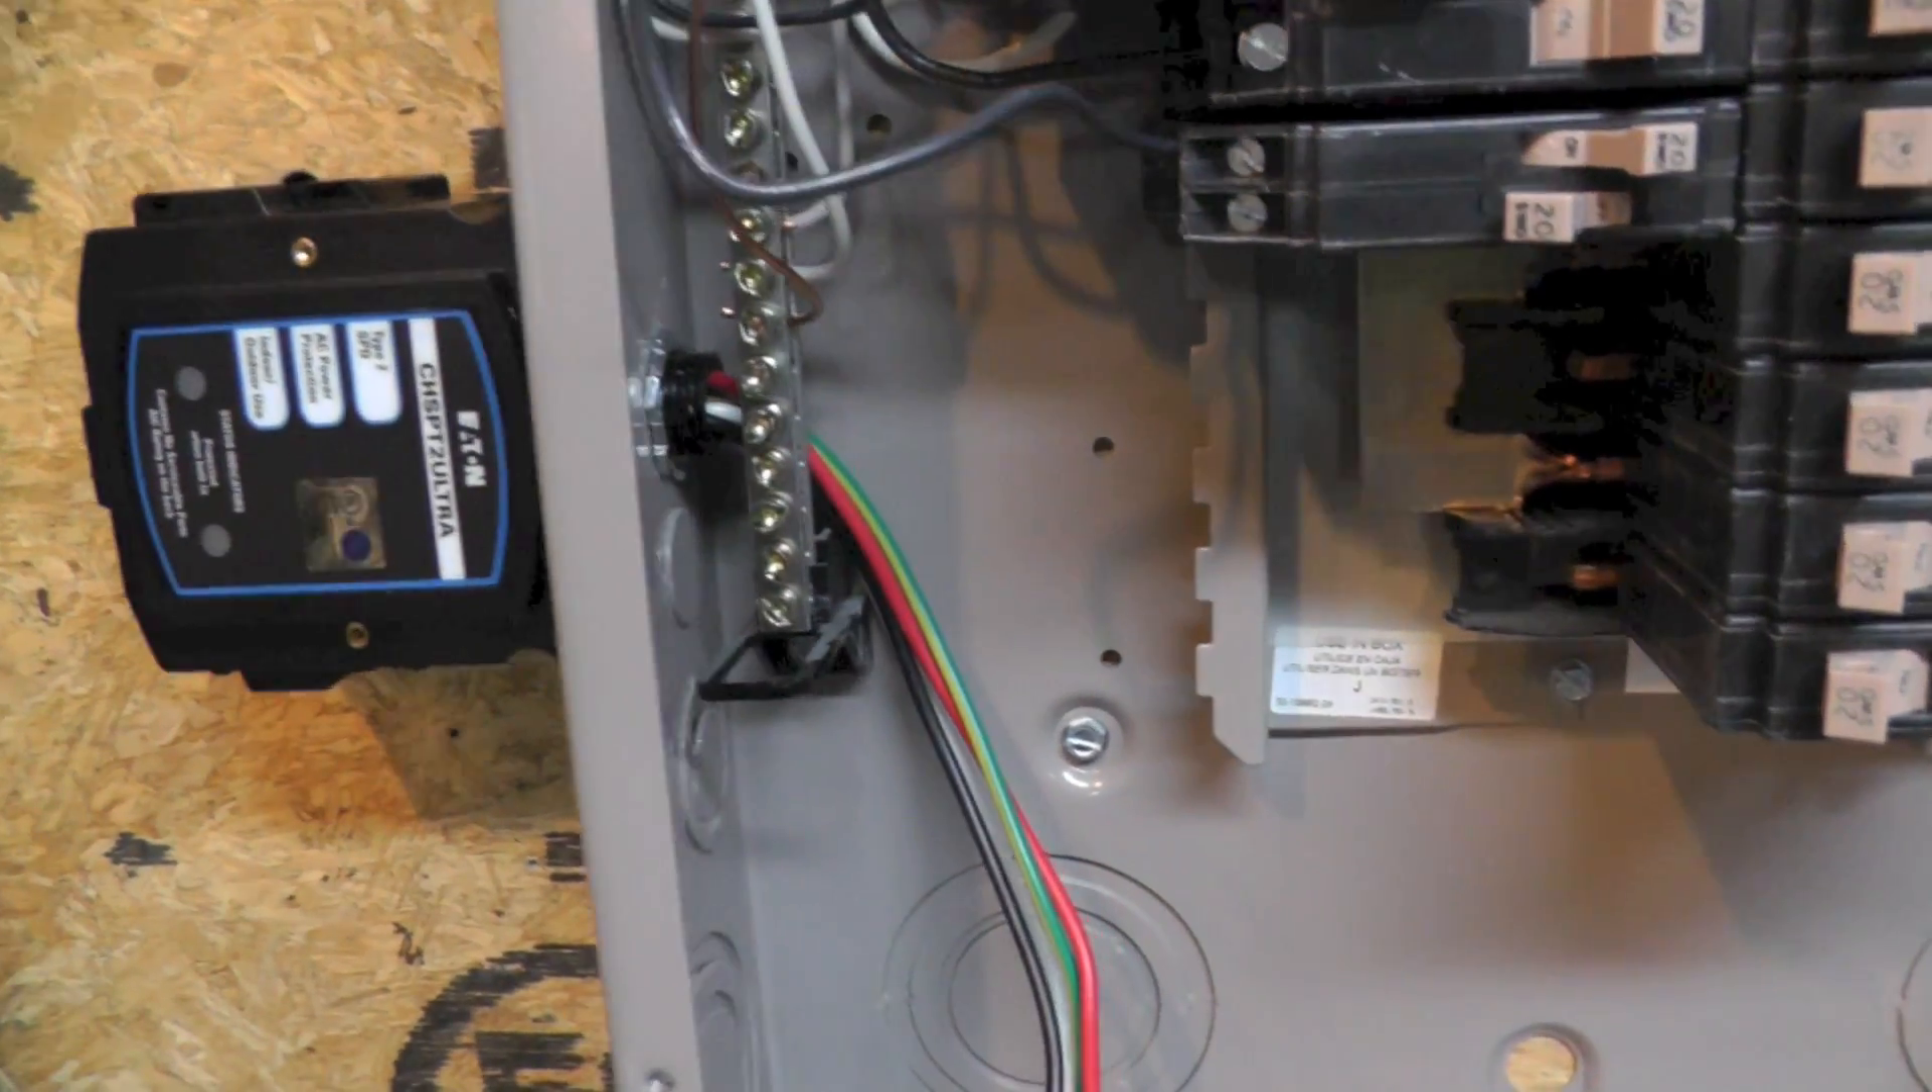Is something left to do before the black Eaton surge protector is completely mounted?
No.